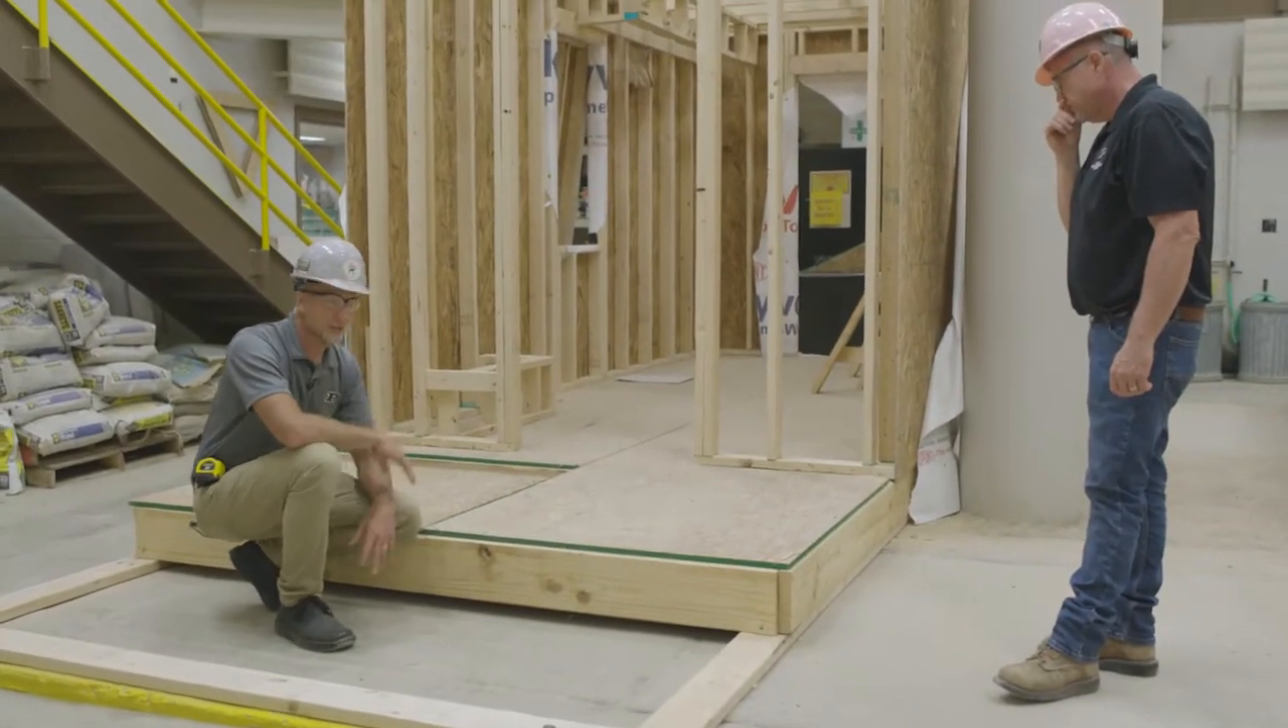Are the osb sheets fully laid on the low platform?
Yes.